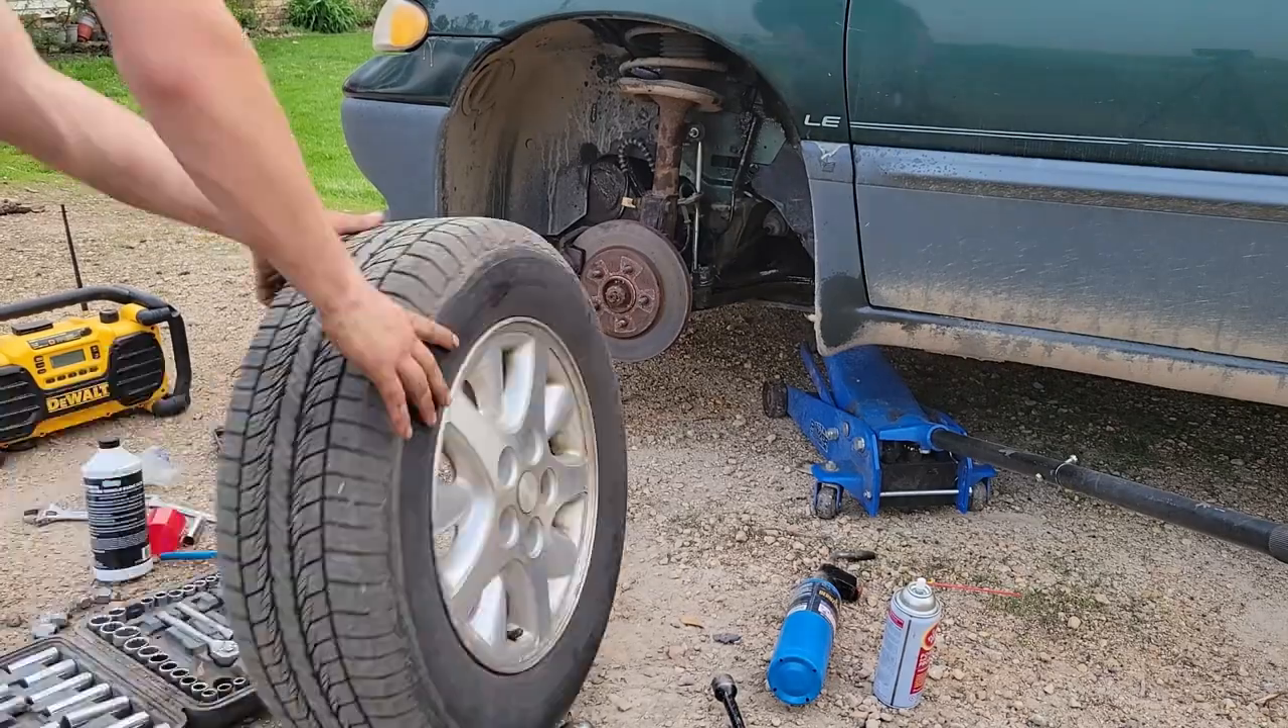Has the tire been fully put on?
No.